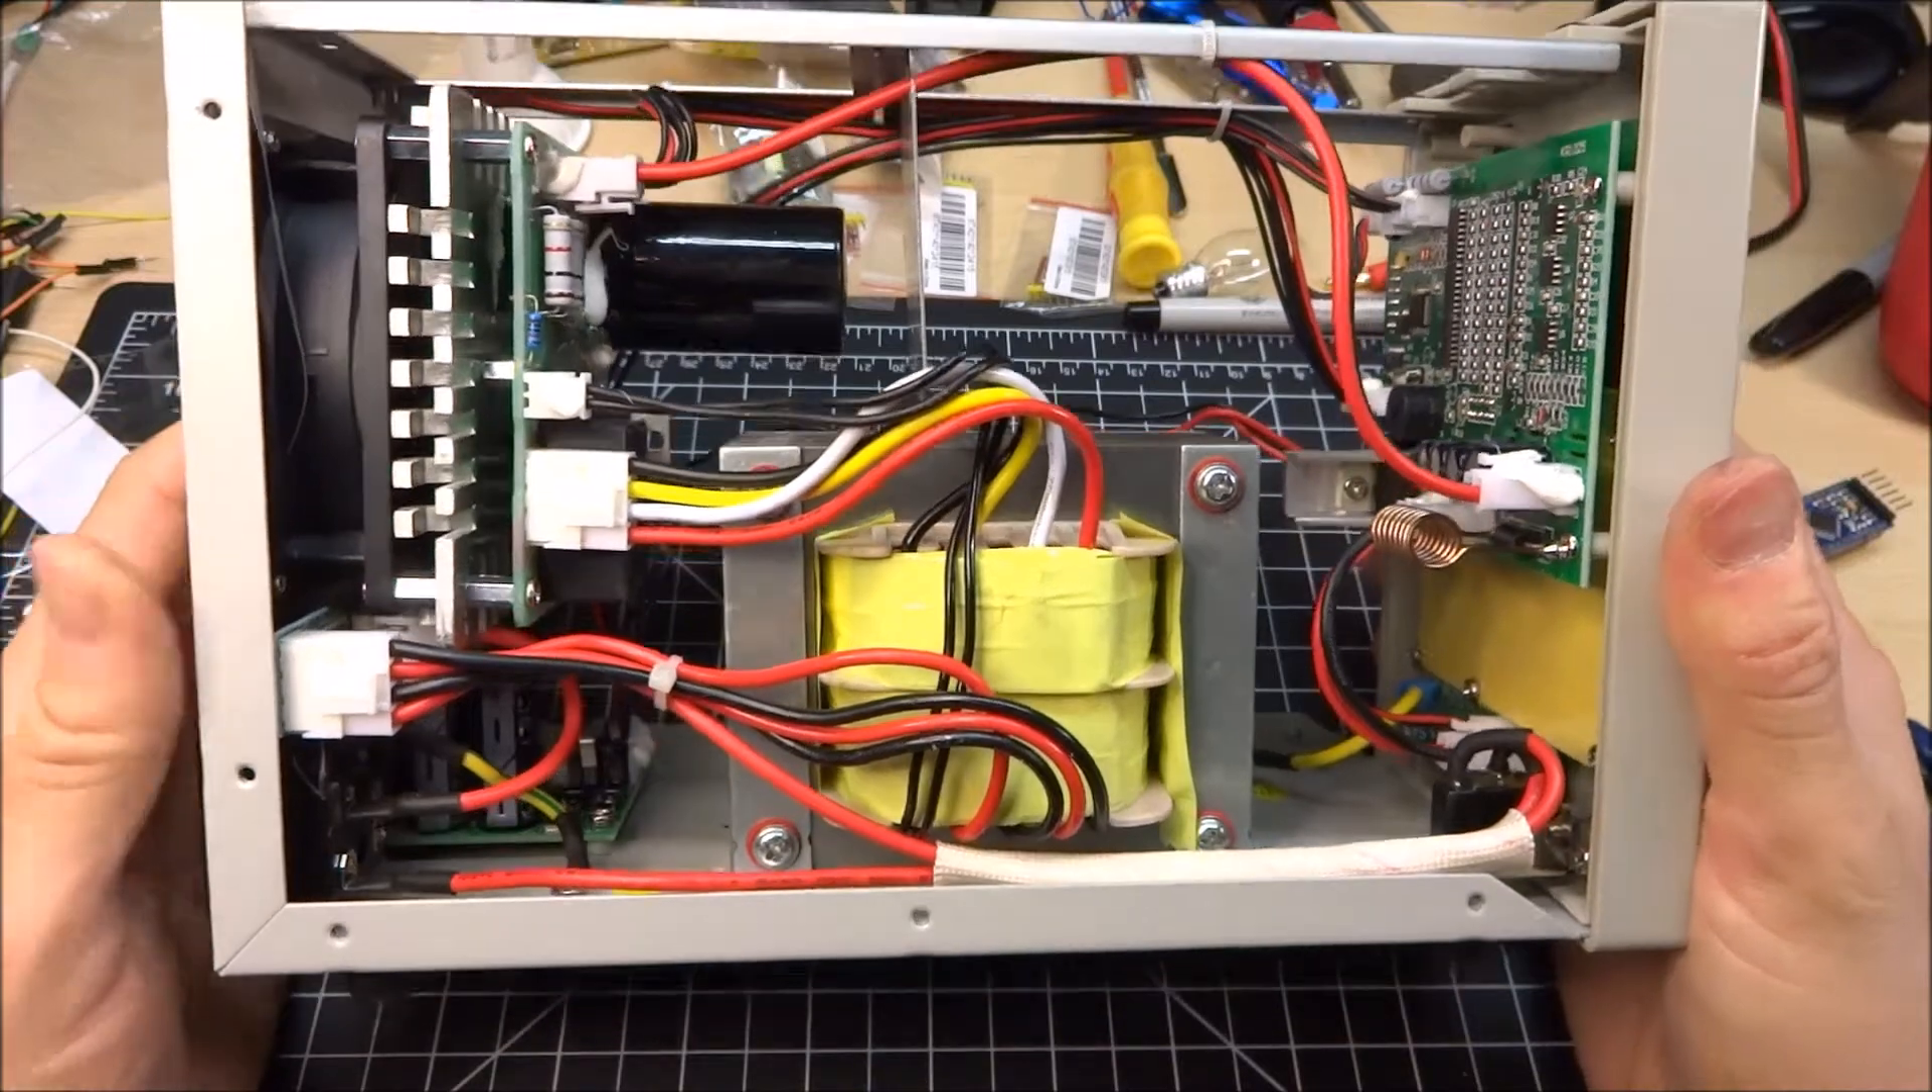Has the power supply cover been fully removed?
Yes.